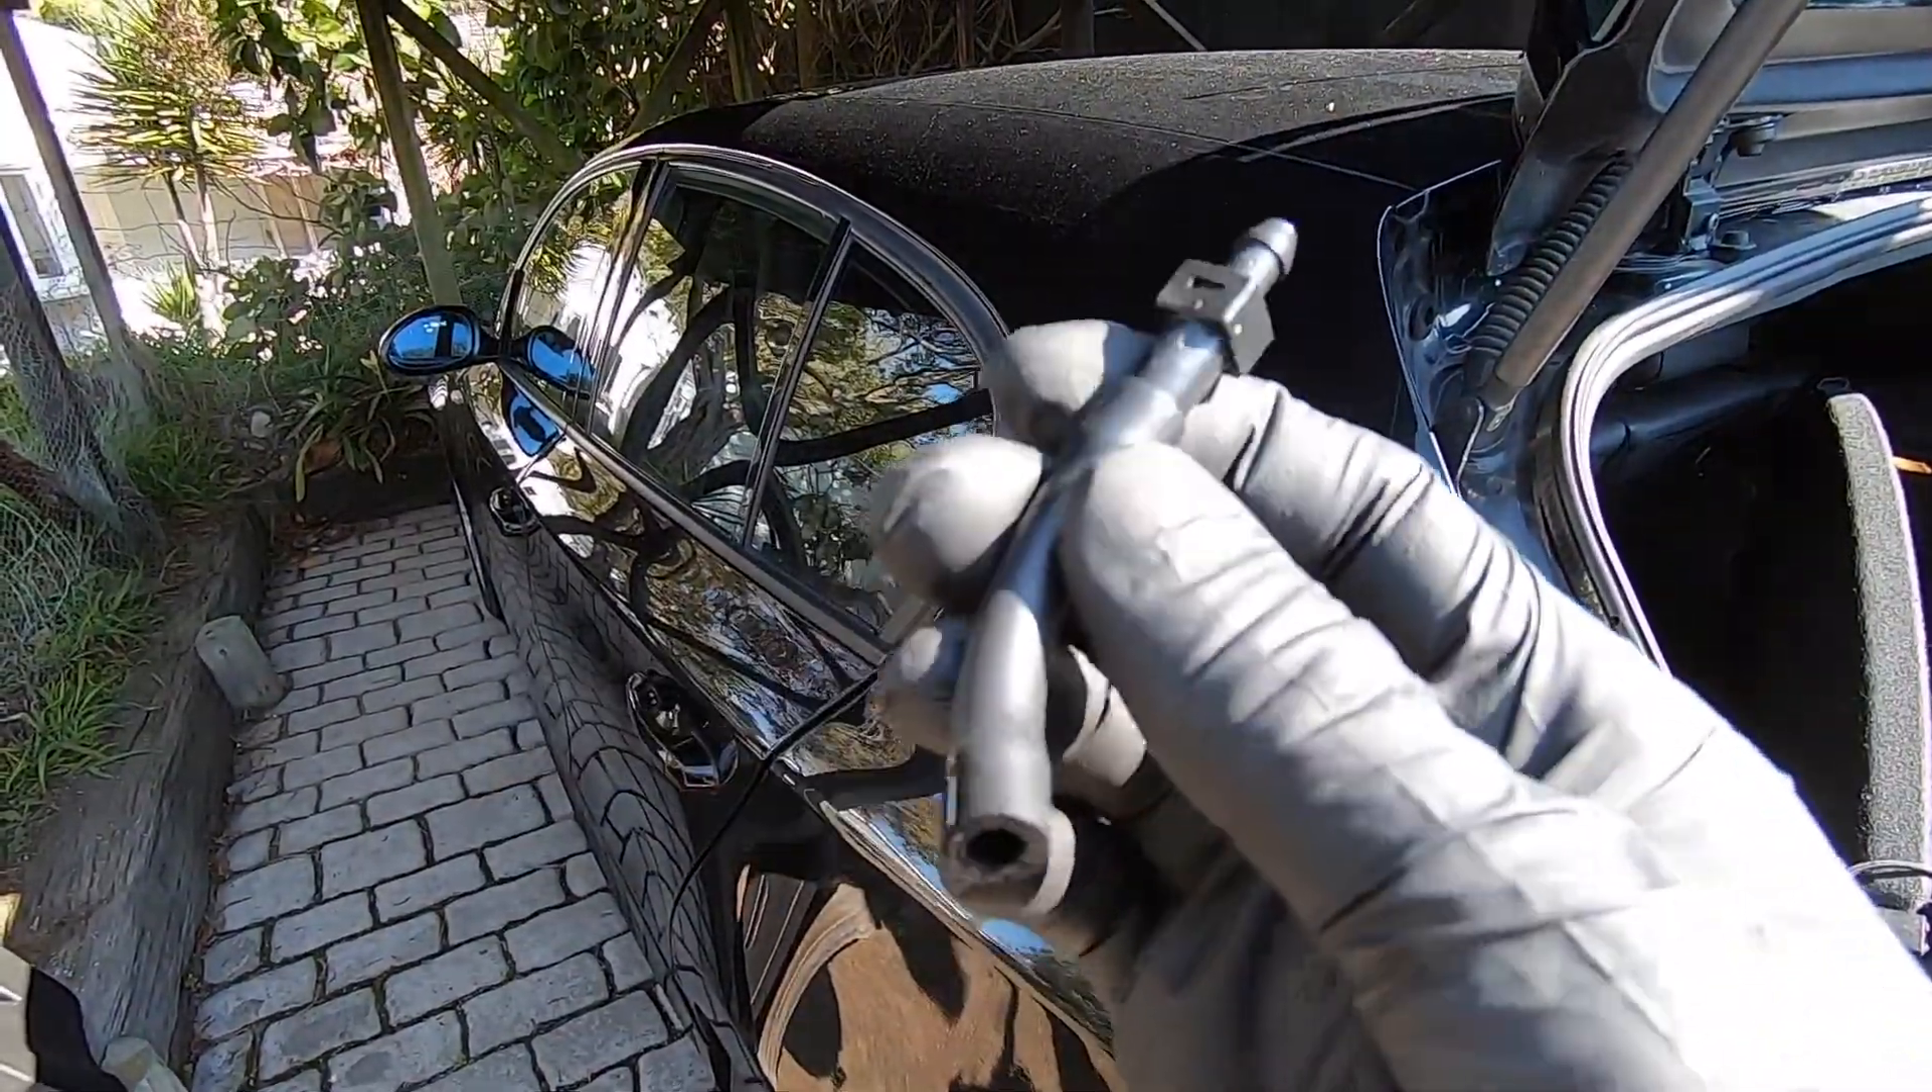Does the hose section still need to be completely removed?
No.